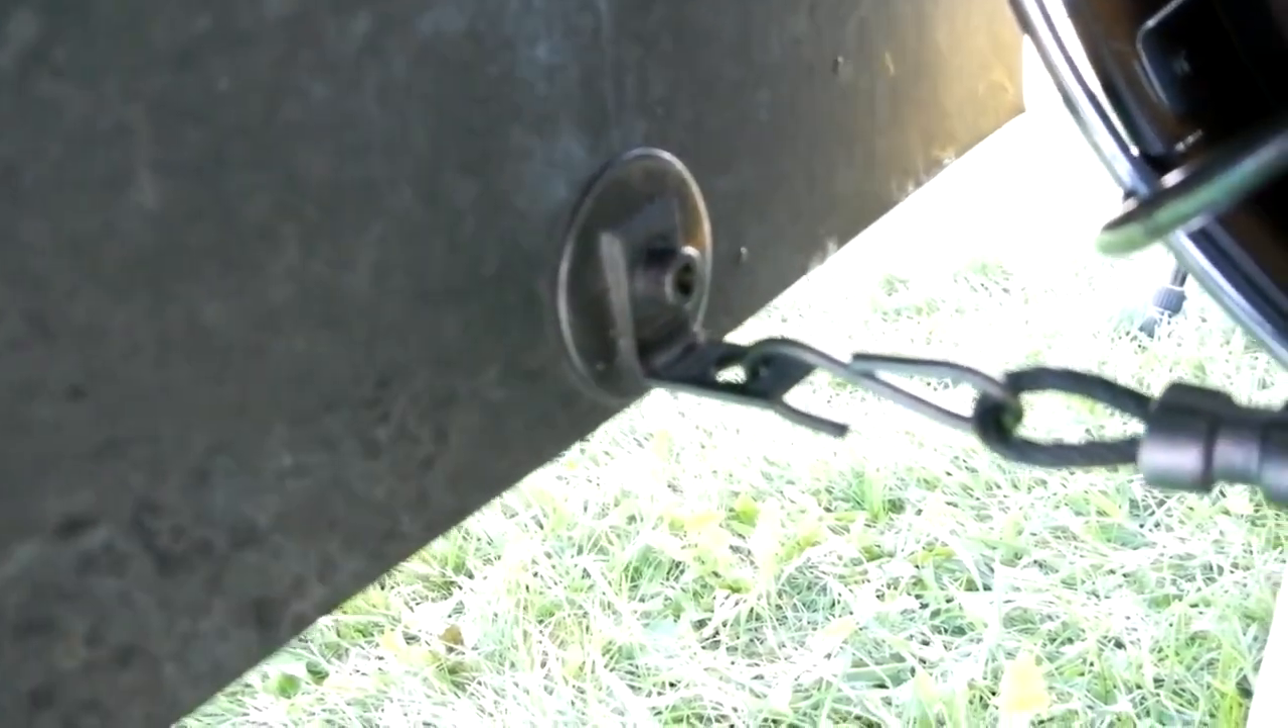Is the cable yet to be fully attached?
No.